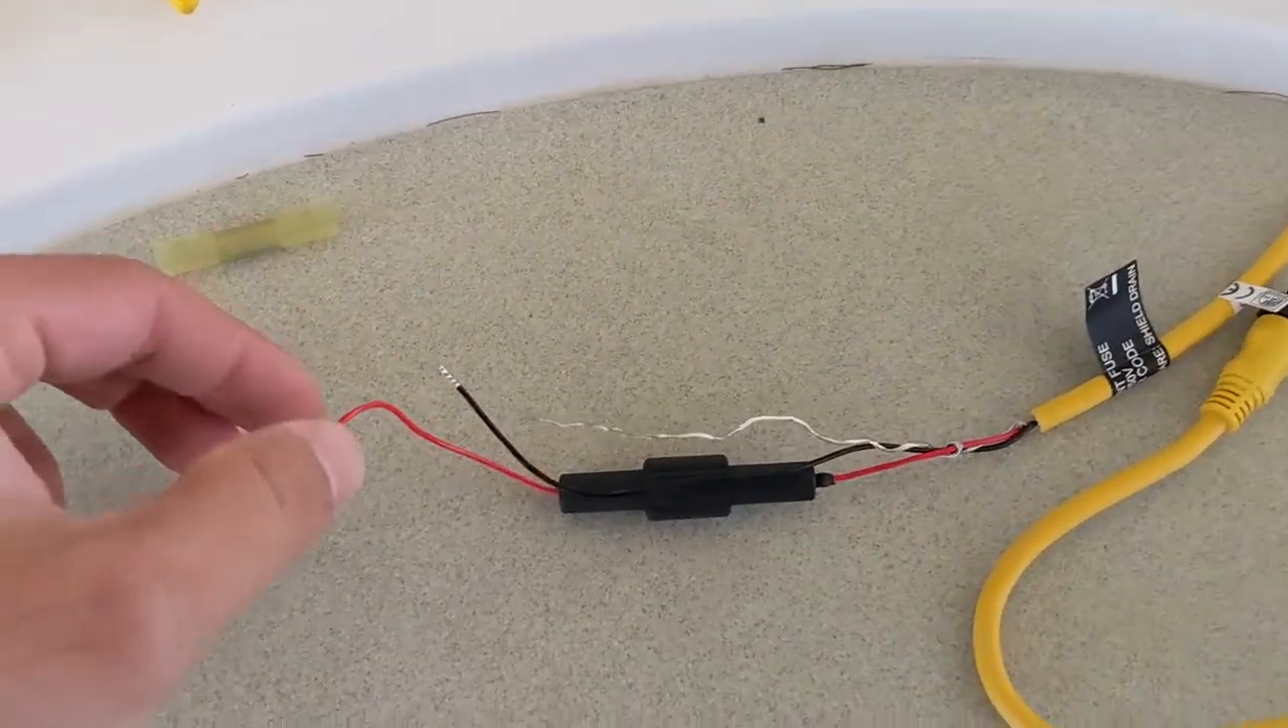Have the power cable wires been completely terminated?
No.